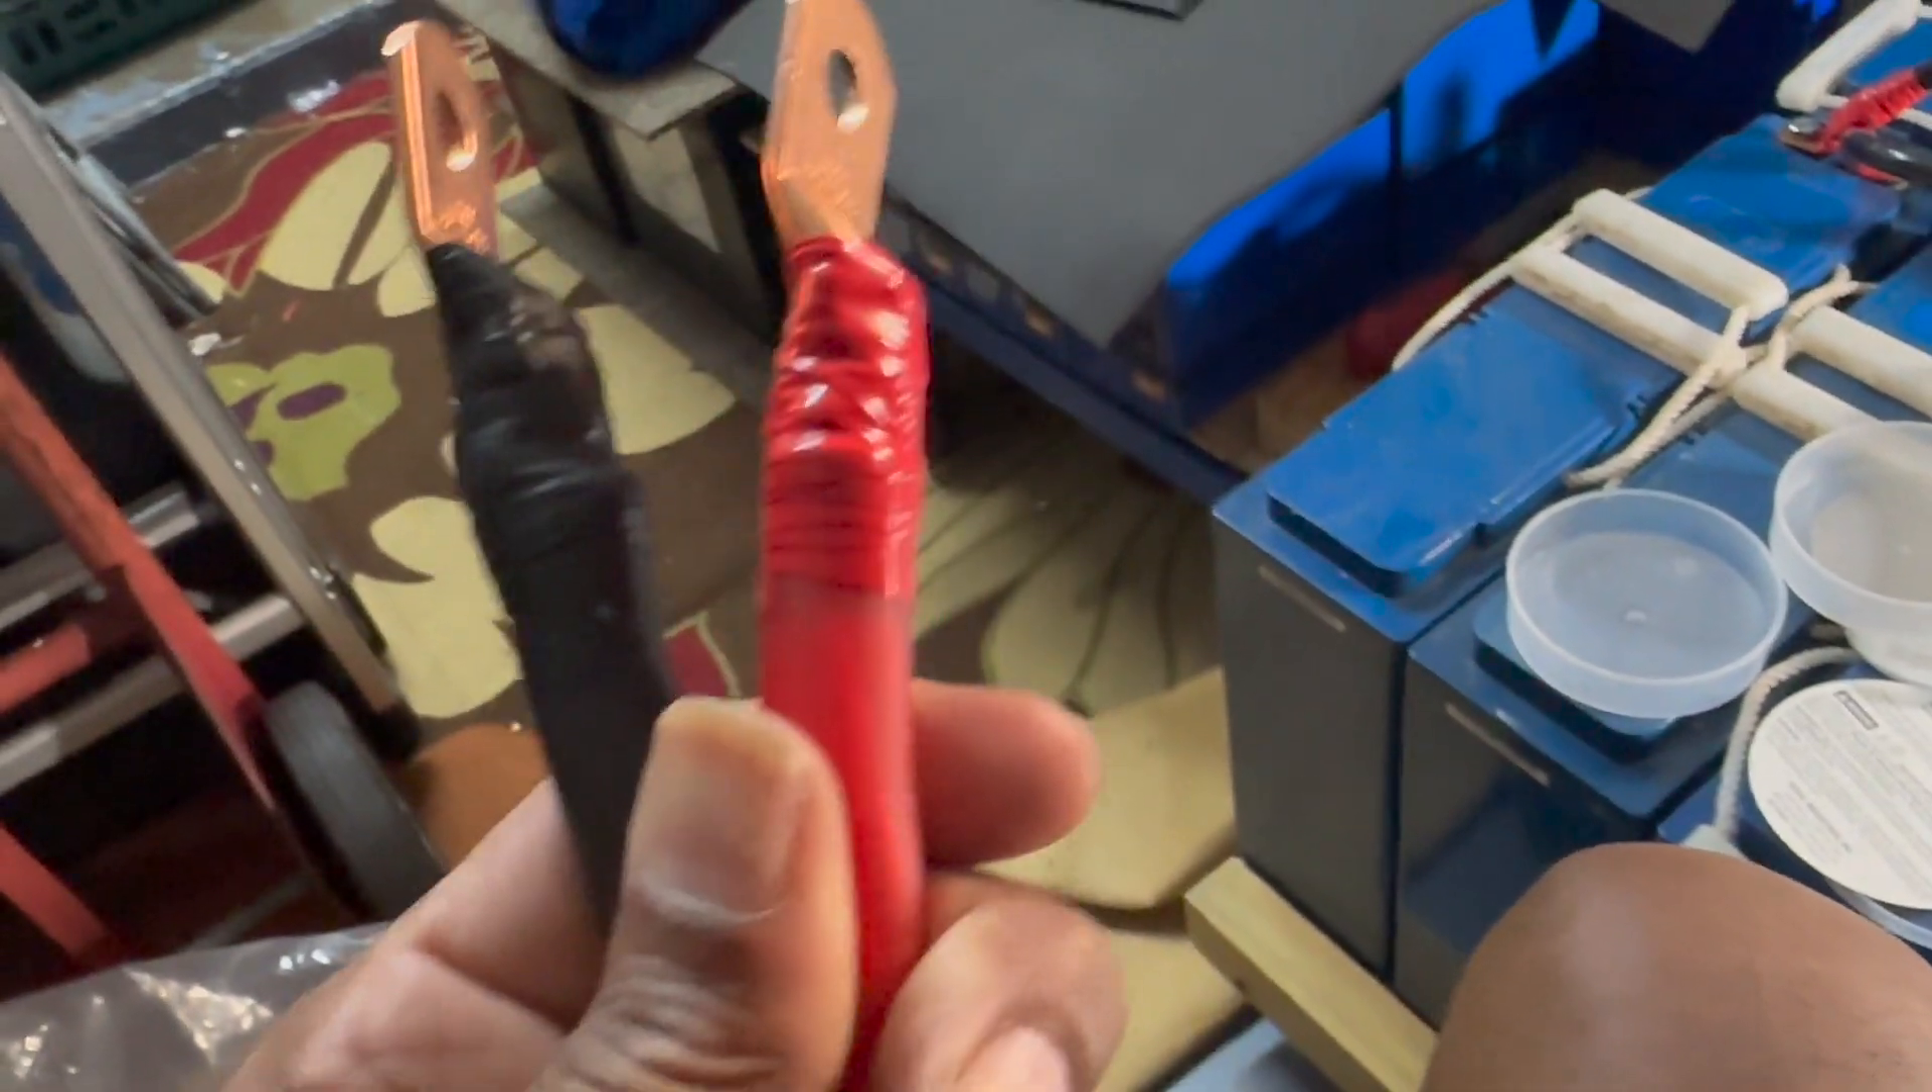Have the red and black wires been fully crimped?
Yes.